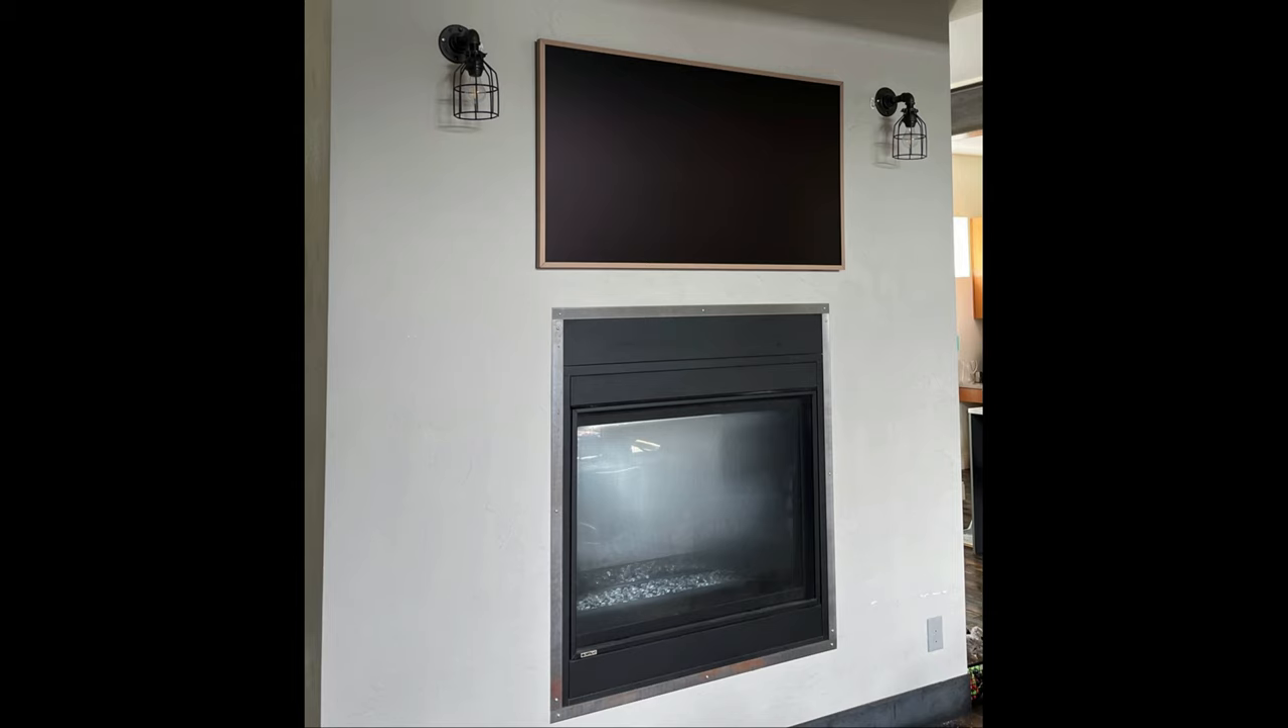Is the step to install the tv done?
Yes.